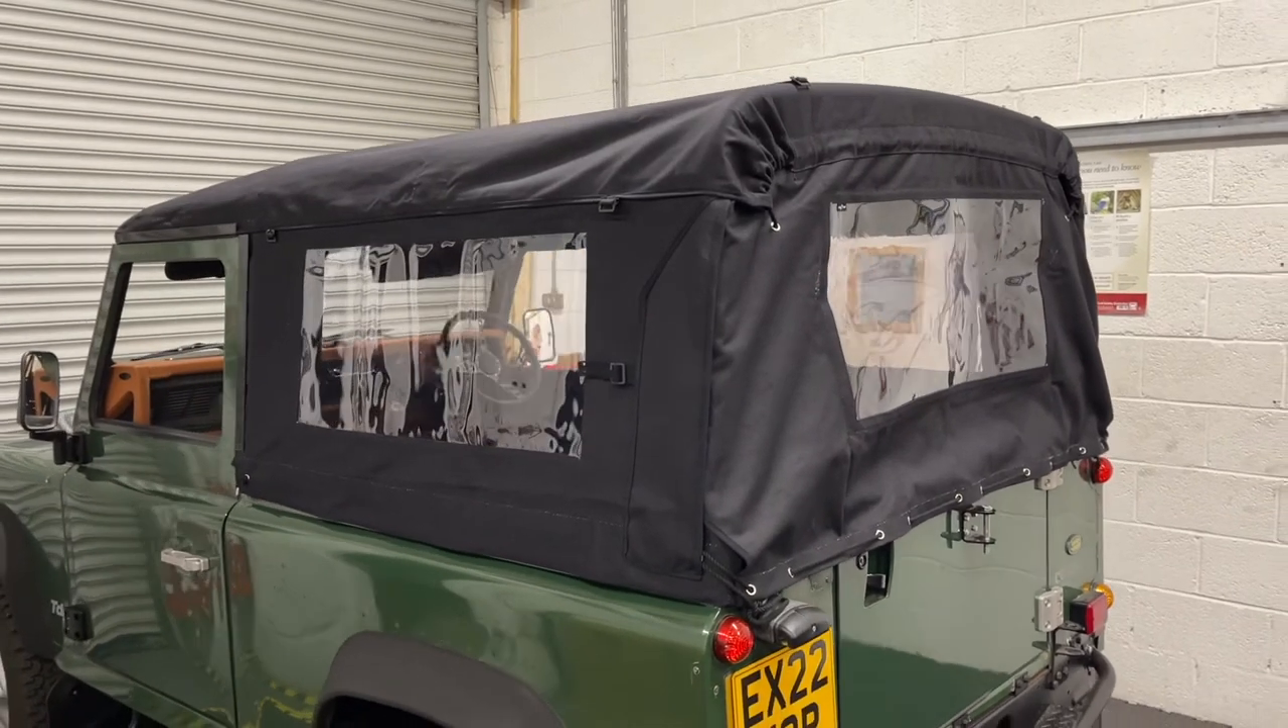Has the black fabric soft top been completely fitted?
Yes.